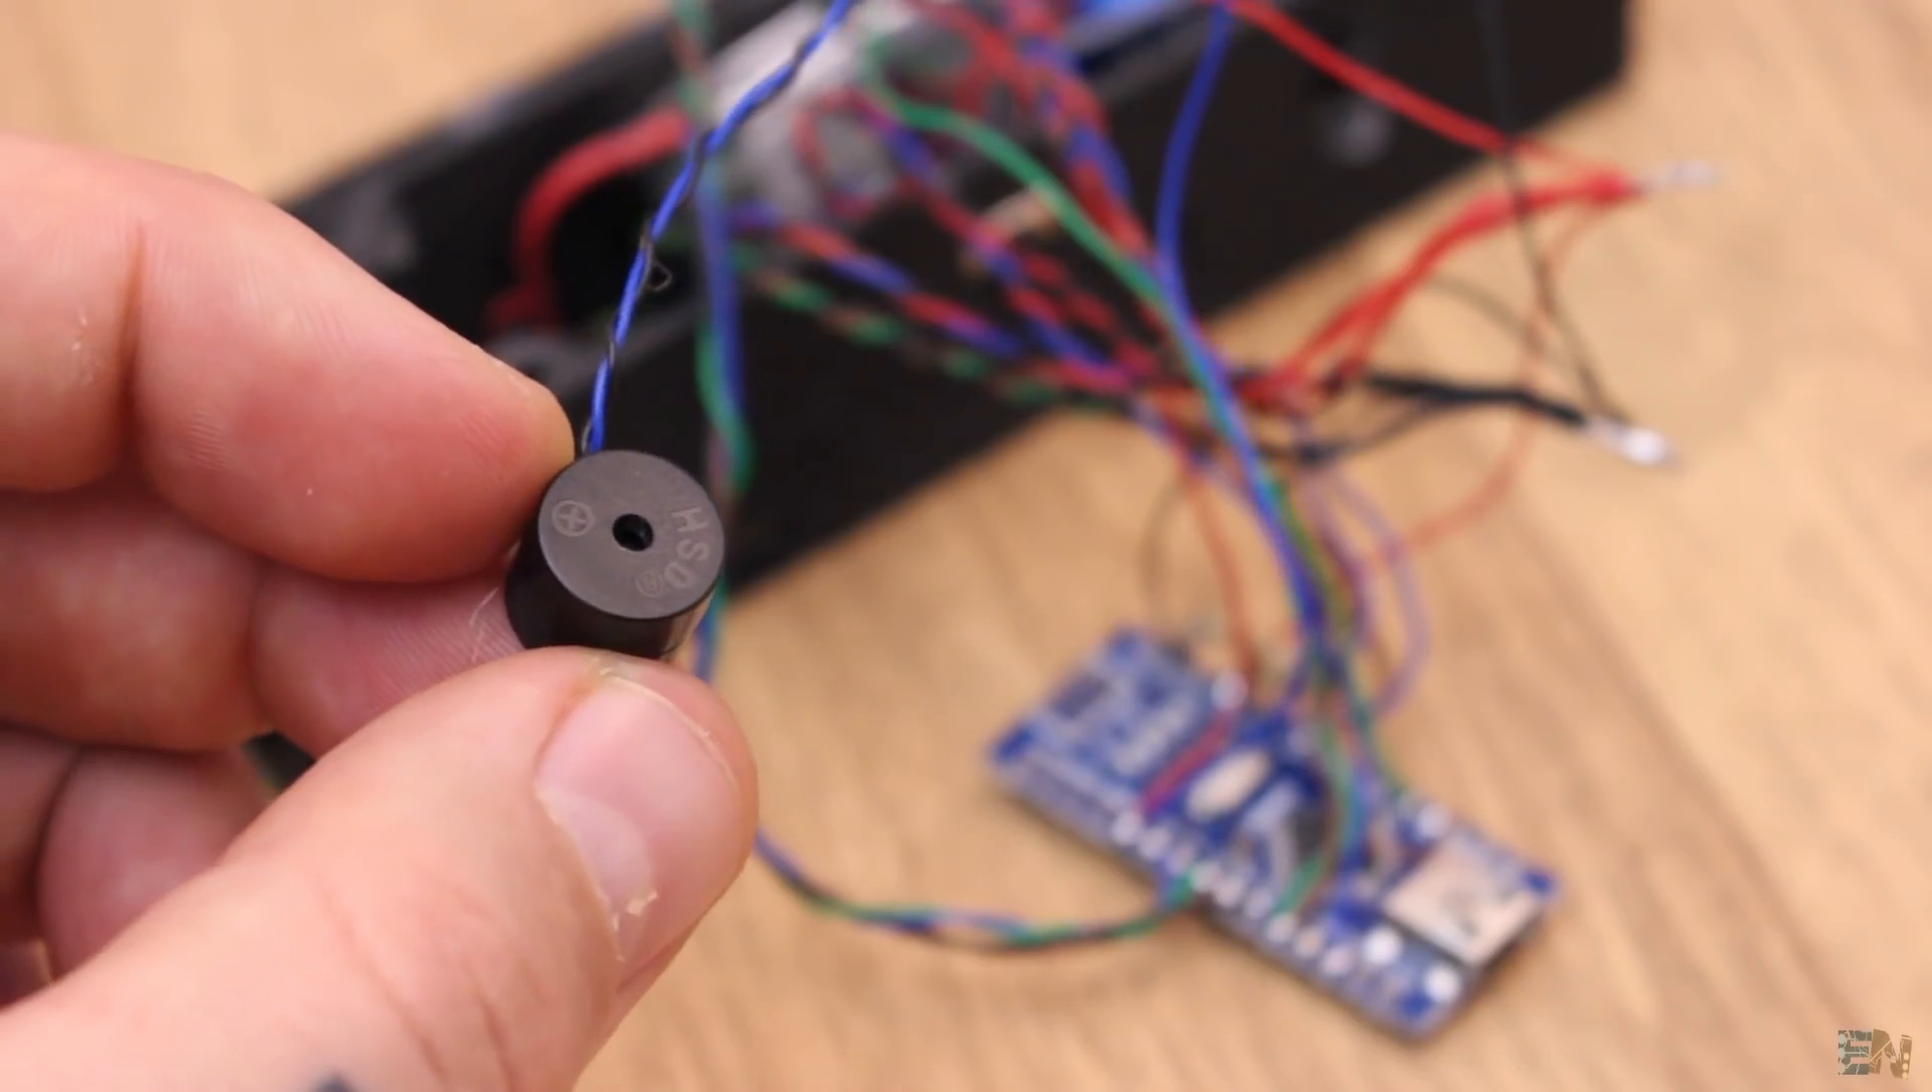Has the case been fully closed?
No.